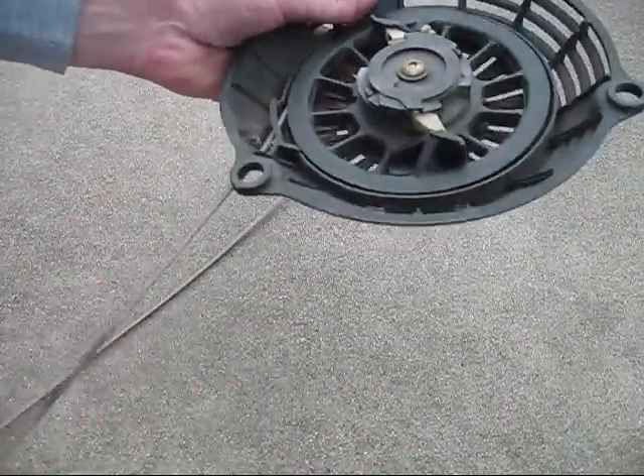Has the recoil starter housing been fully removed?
Yes.